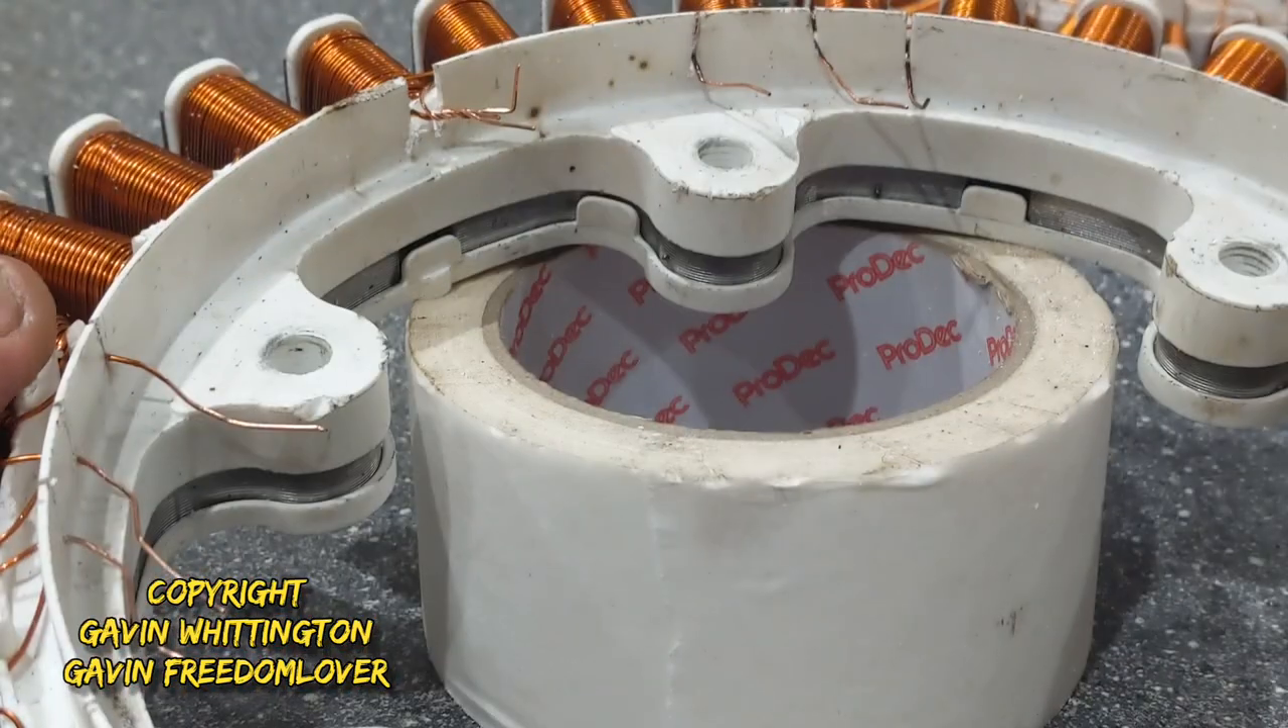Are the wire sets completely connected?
No.